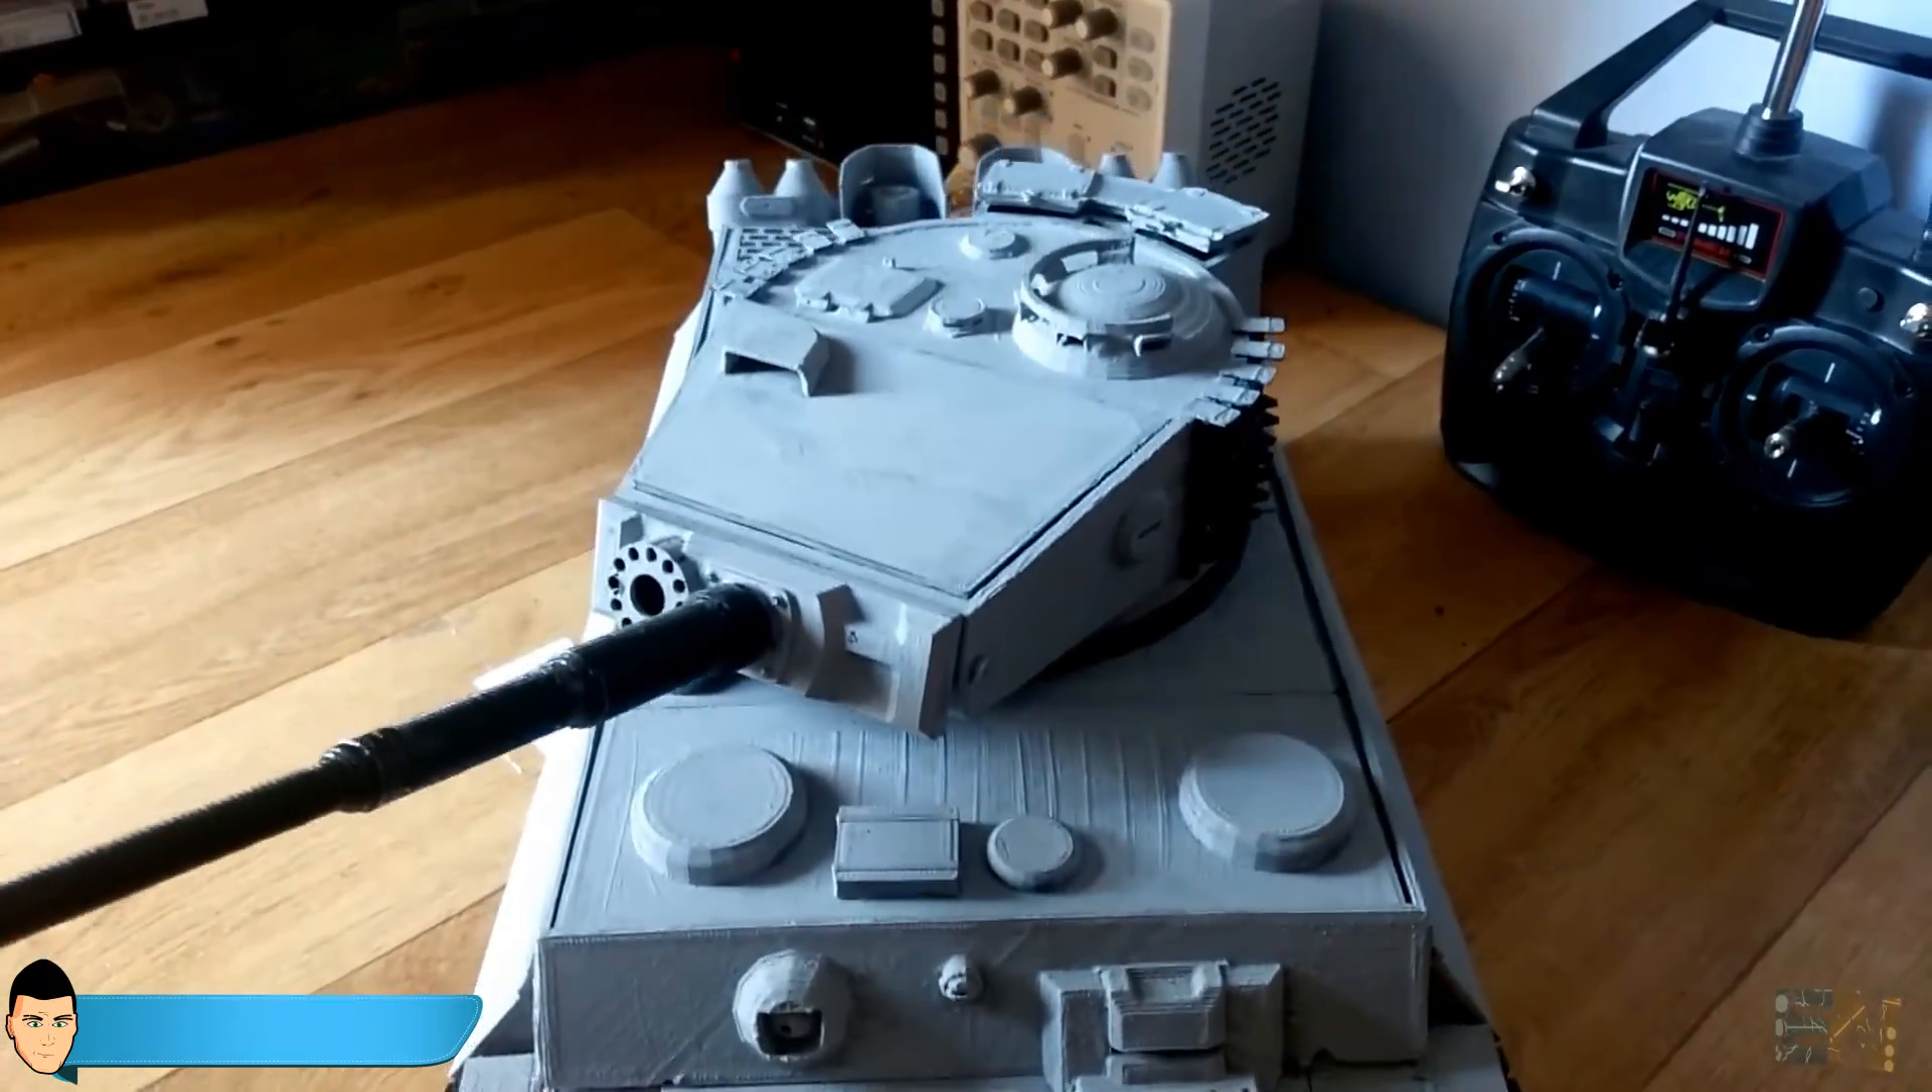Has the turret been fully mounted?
Yes.